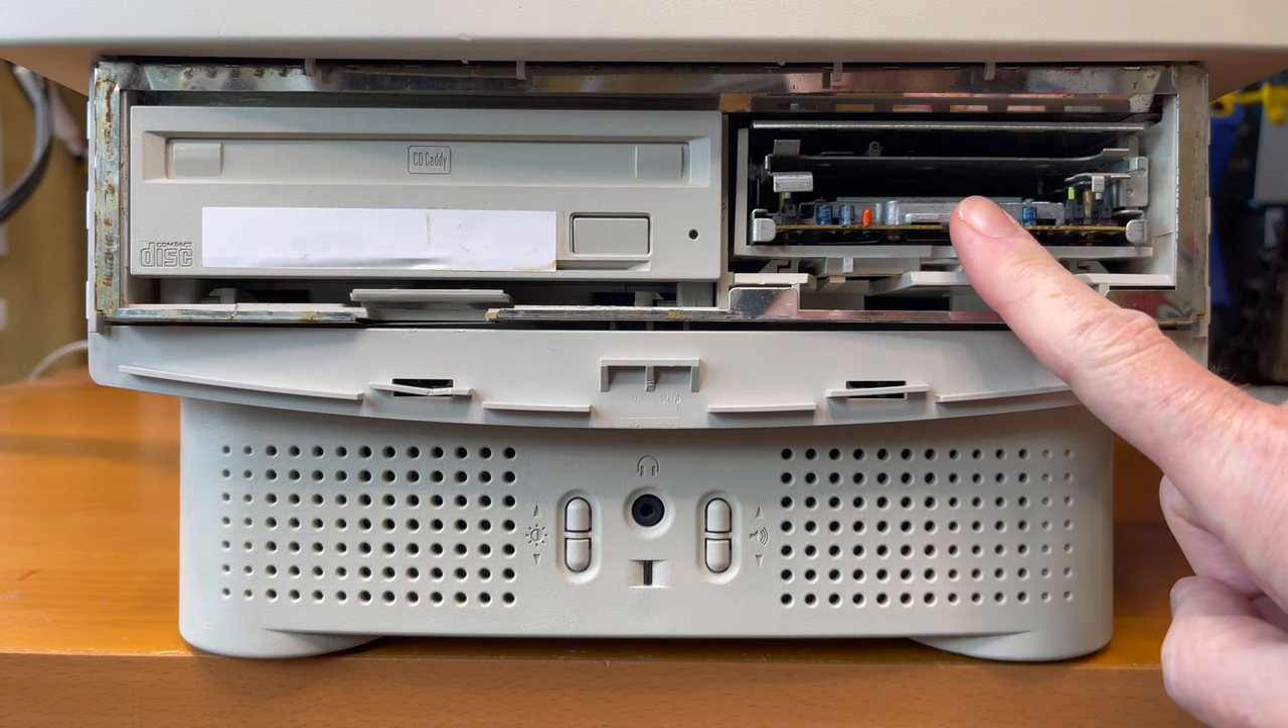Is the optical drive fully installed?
Yes.